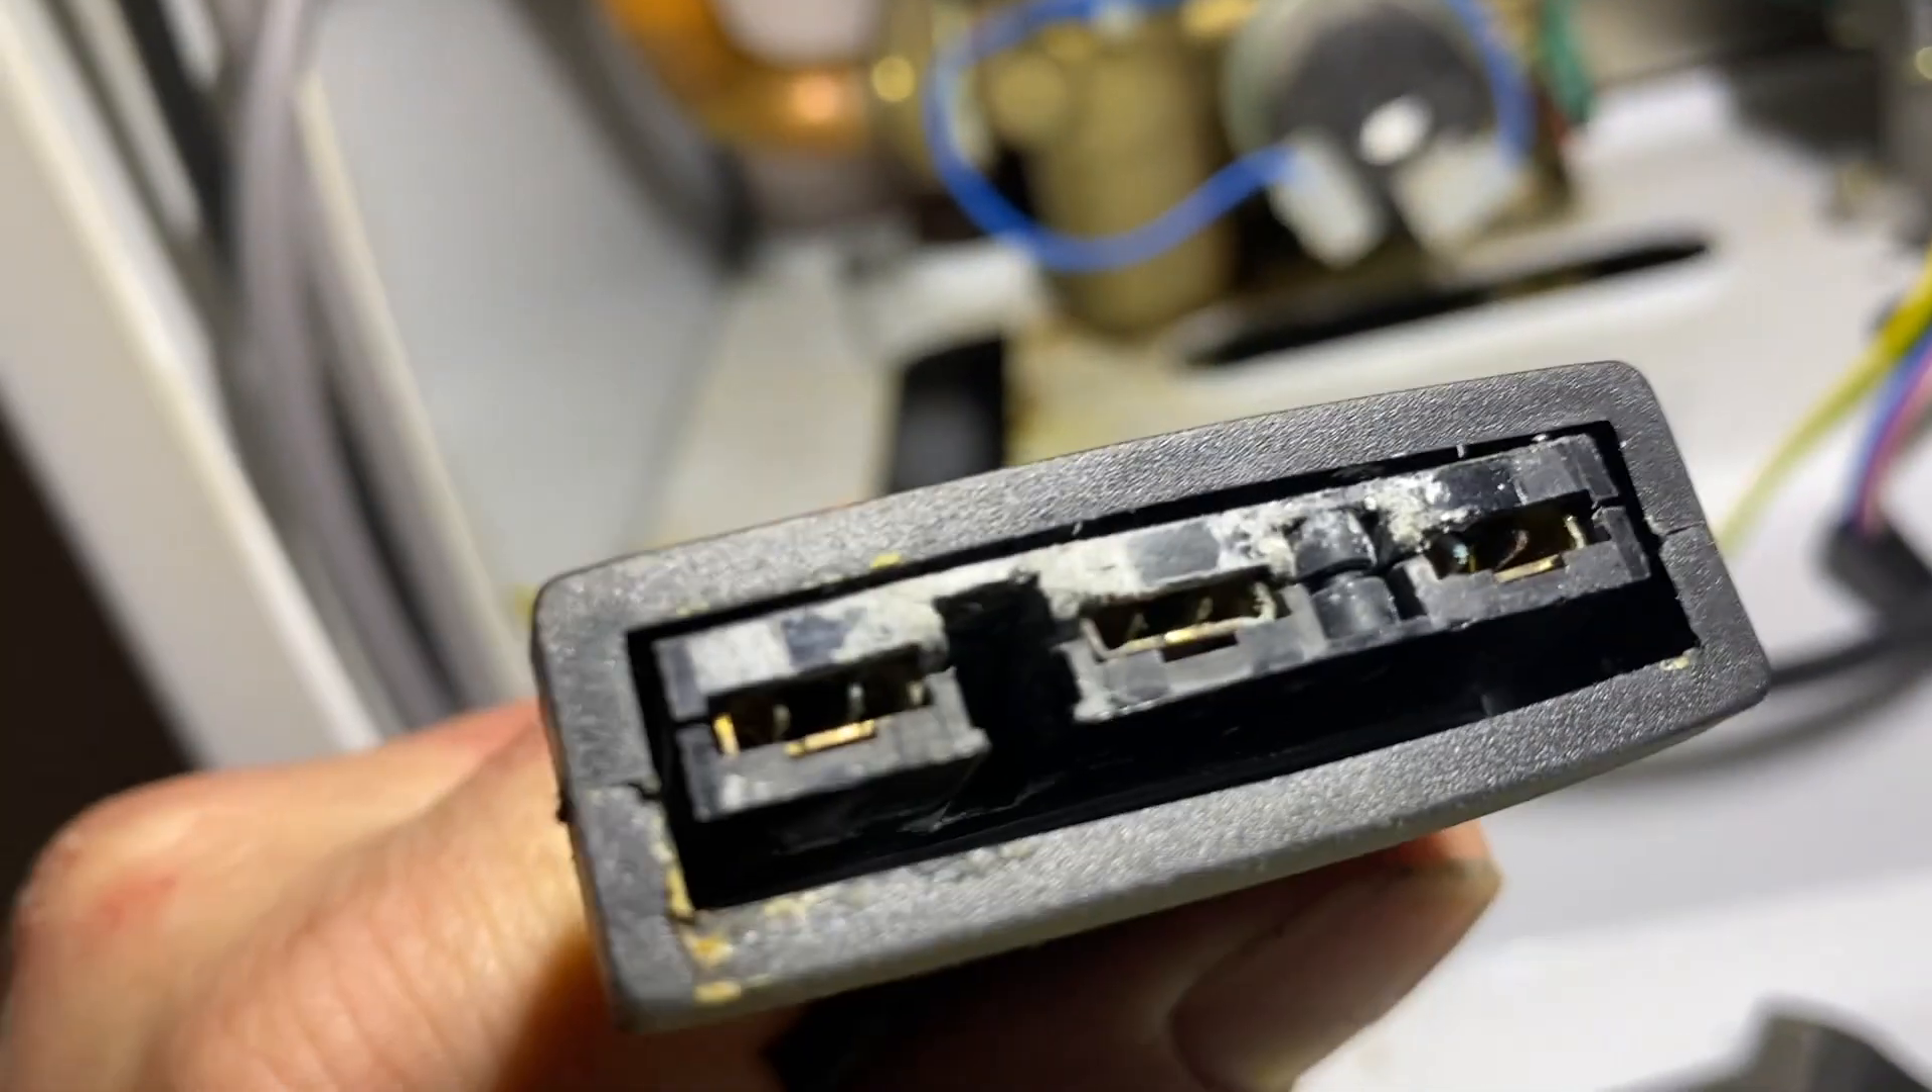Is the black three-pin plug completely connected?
No.